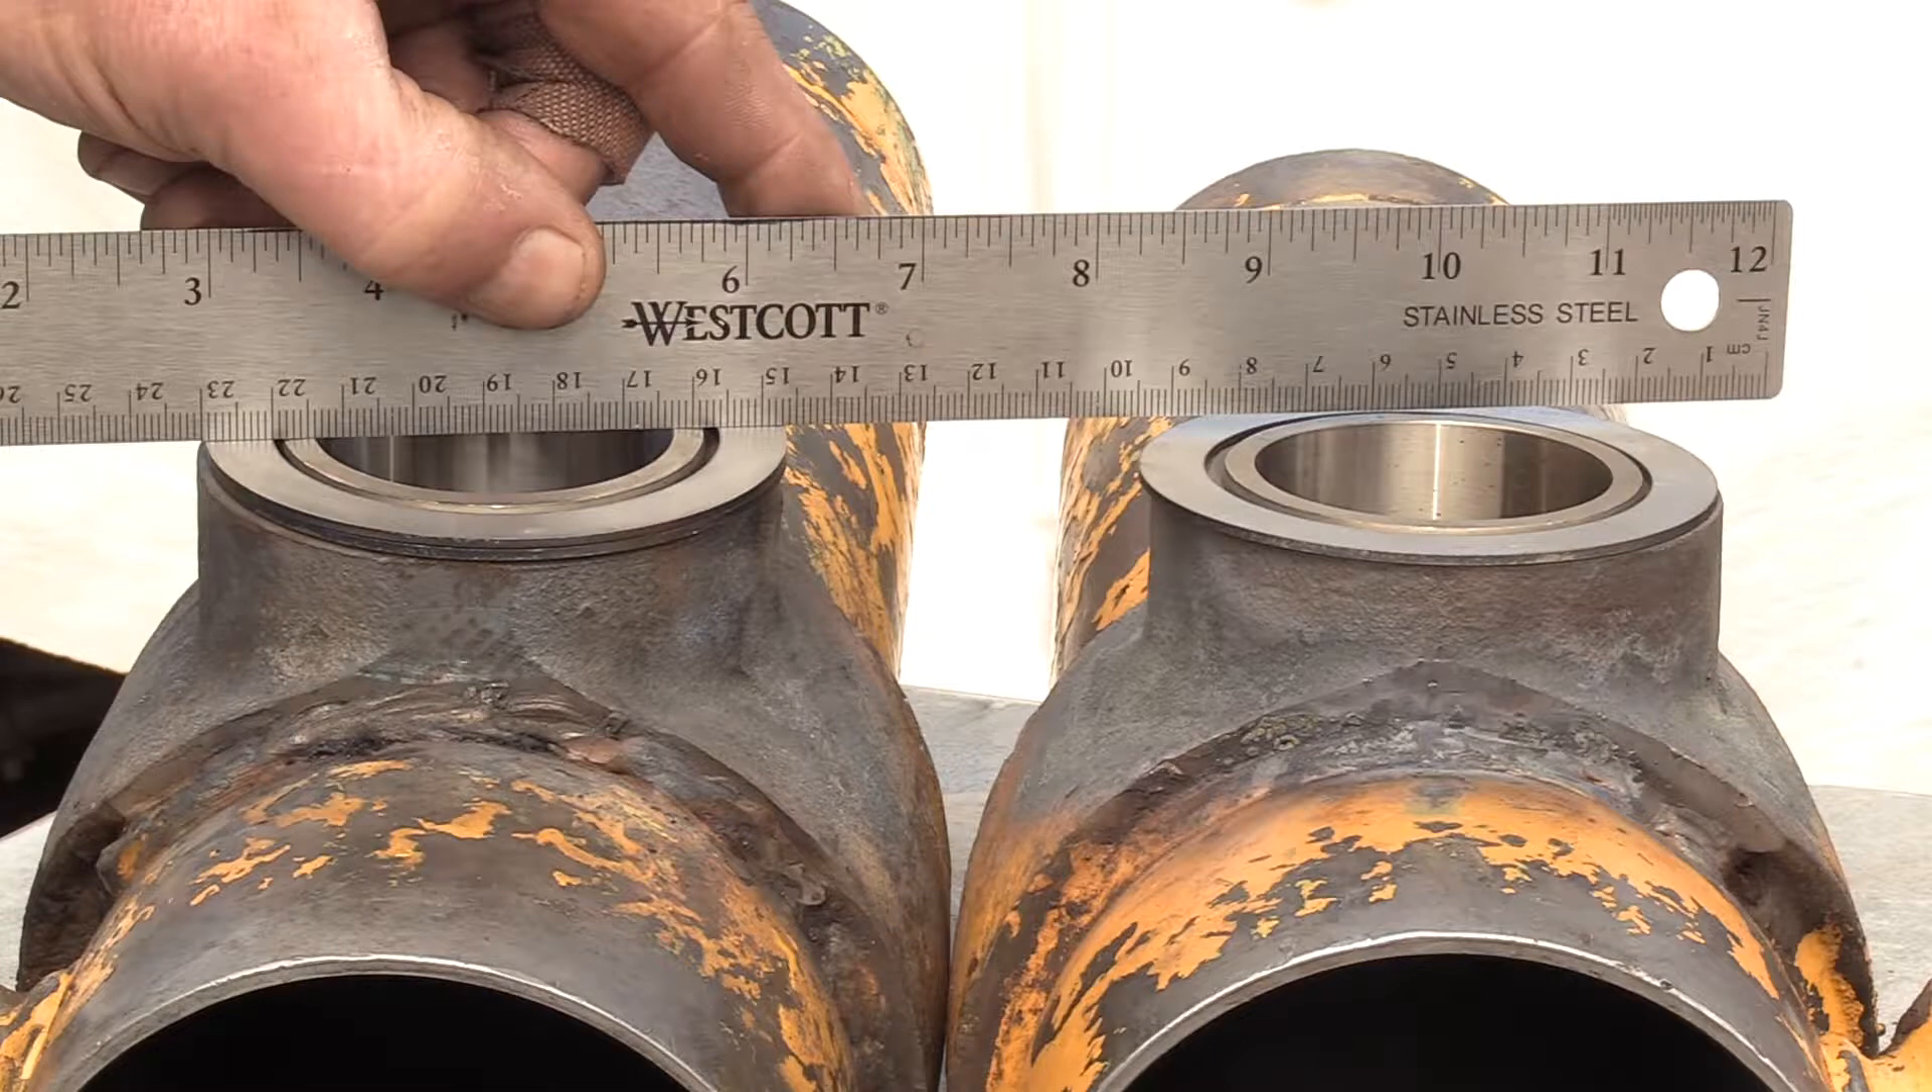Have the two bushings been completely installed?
Yes.